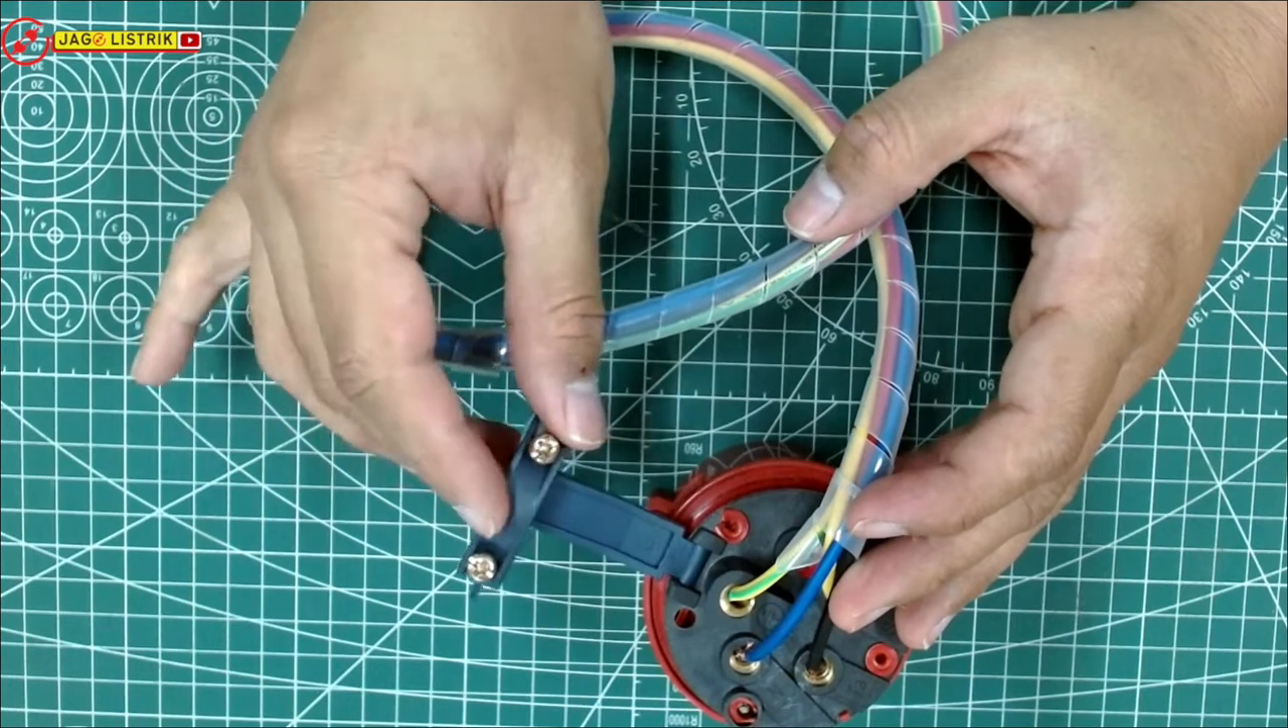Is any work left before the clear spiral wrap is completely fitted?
No.